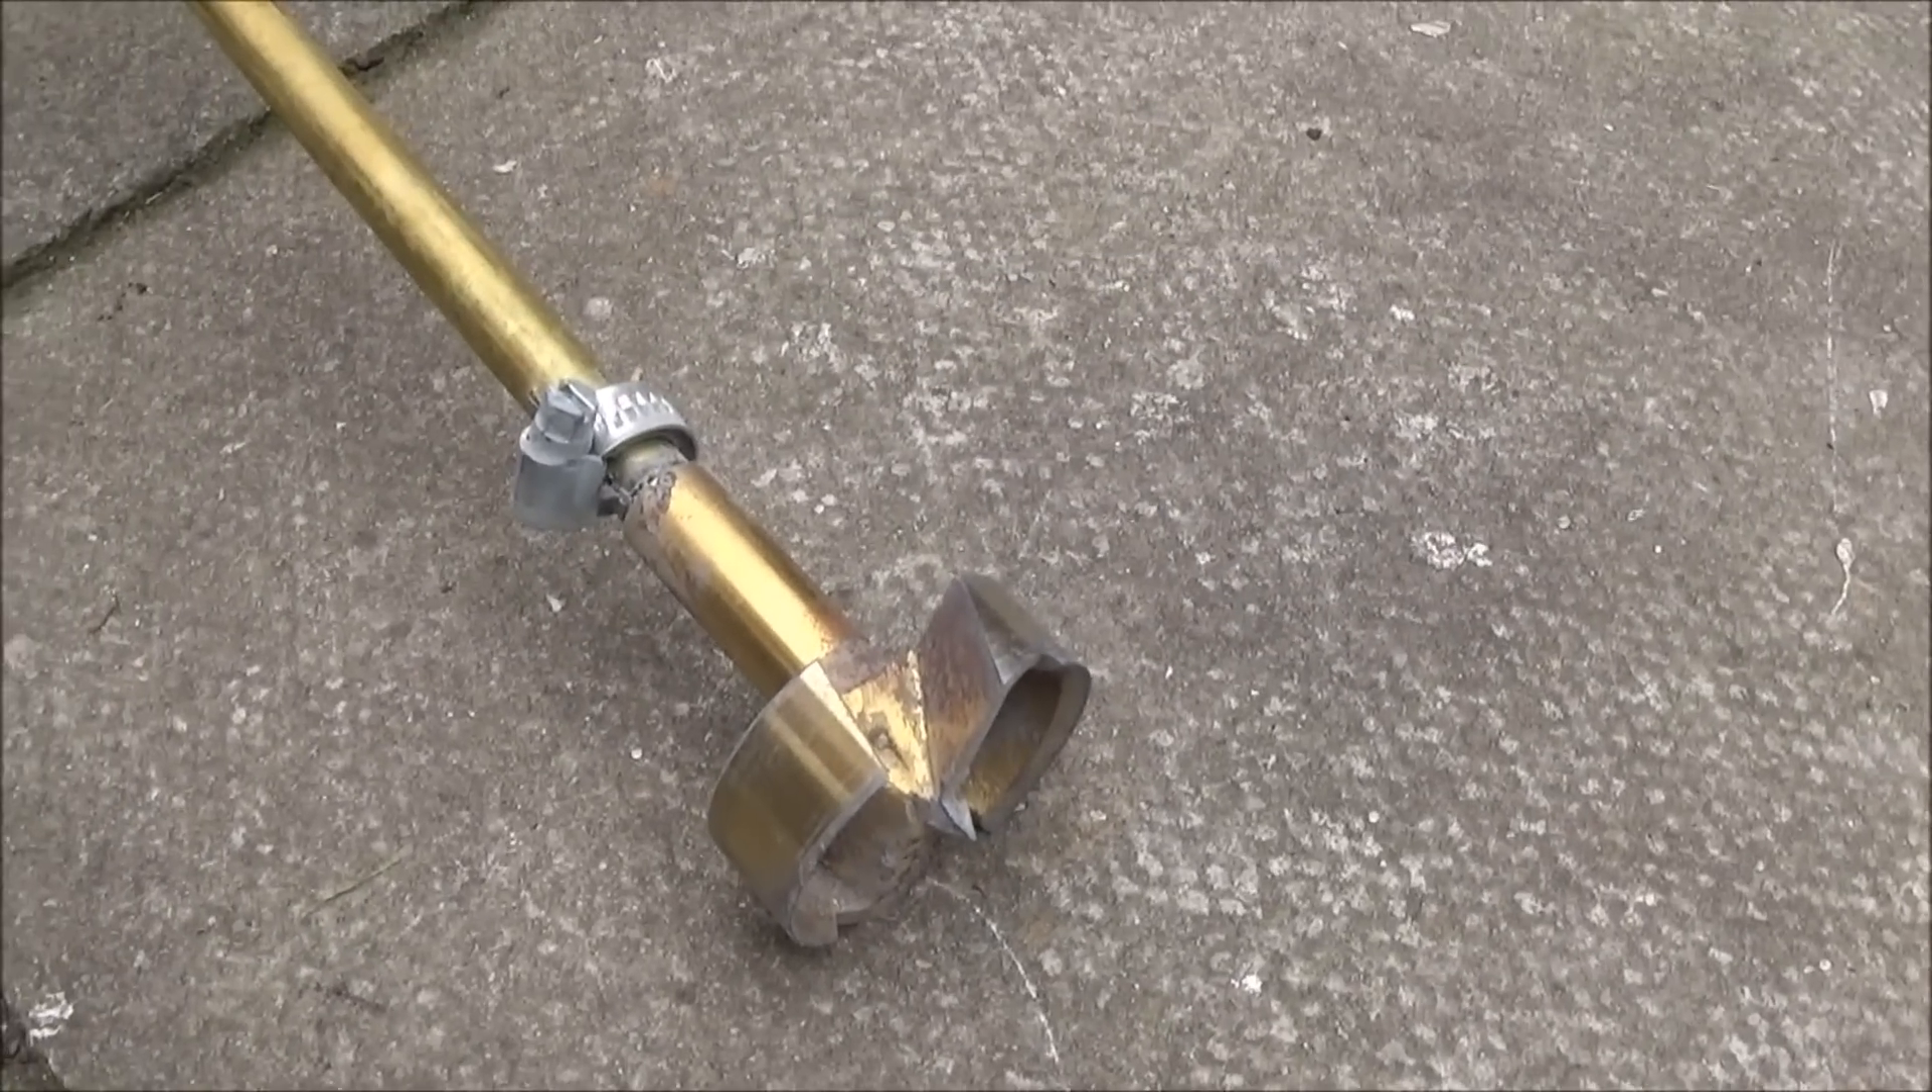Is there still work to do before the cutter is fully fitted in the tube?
No.